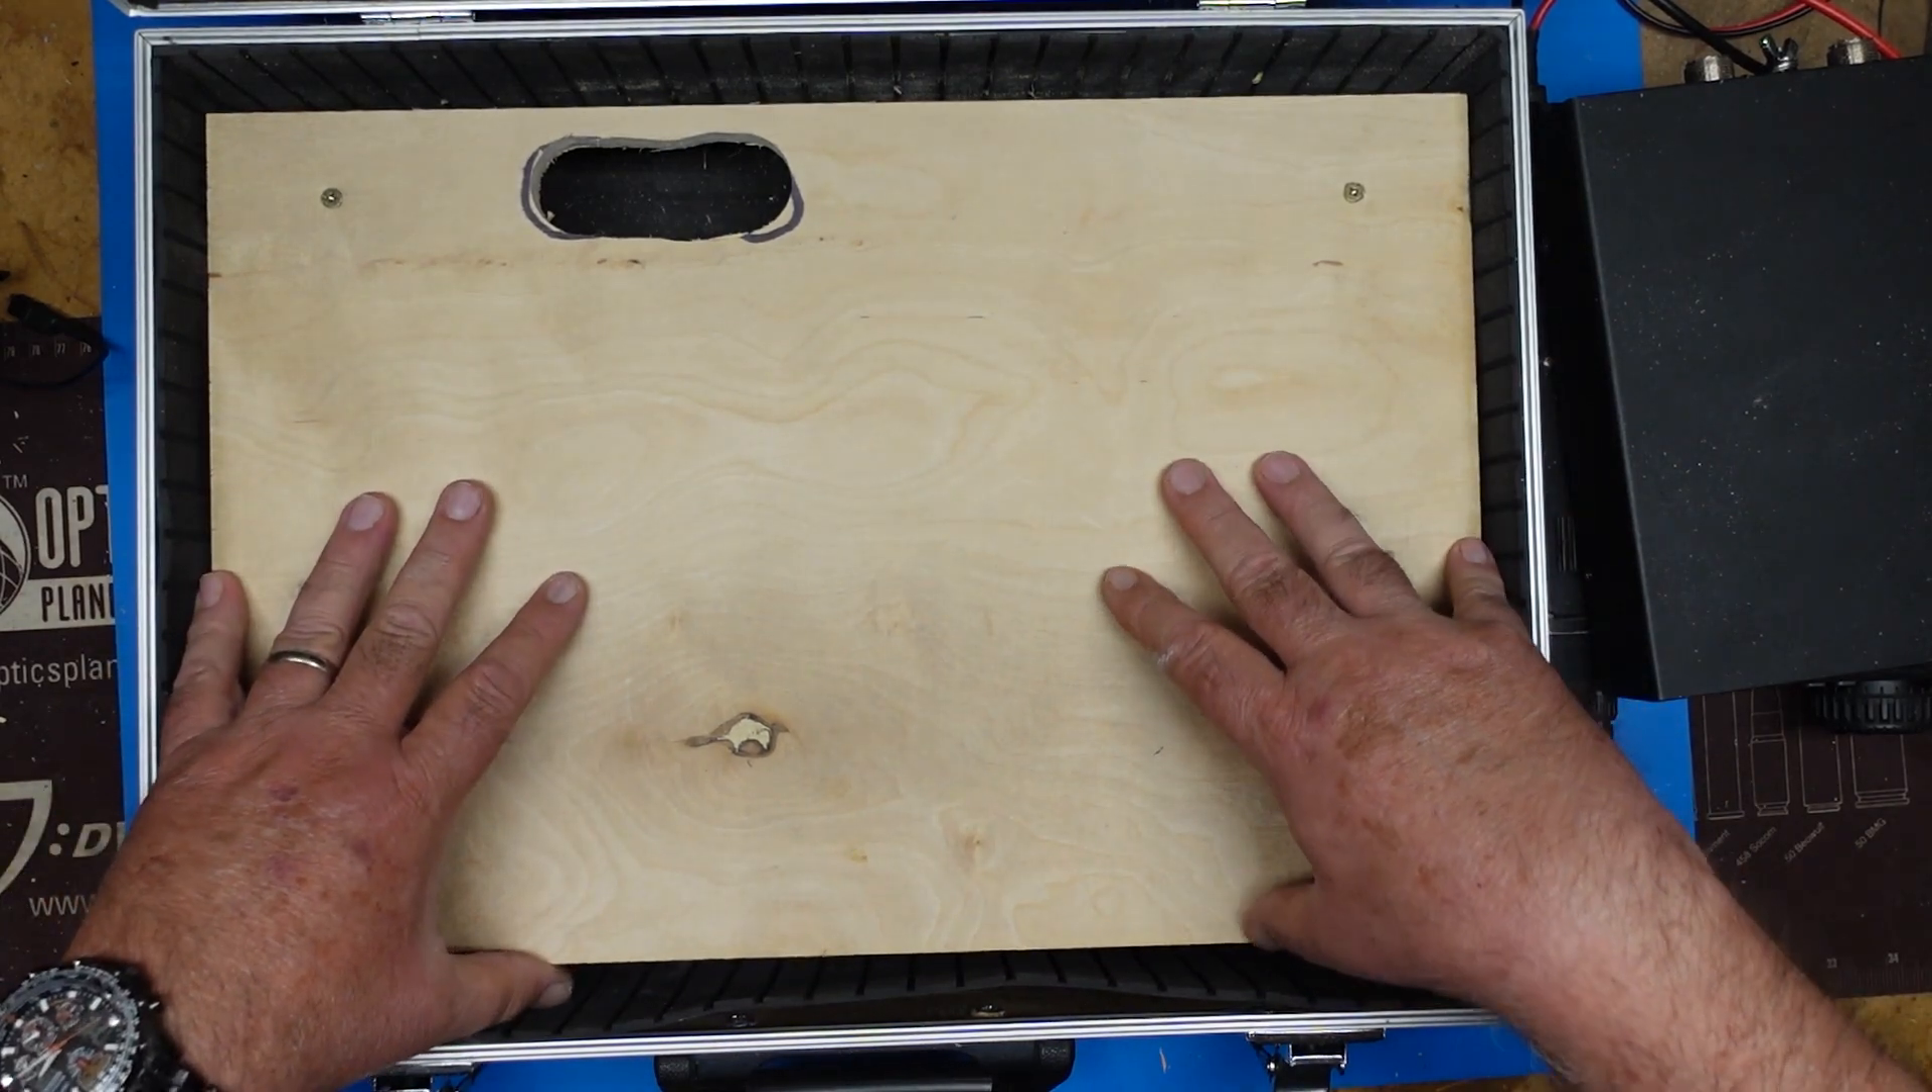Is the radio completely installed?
No.